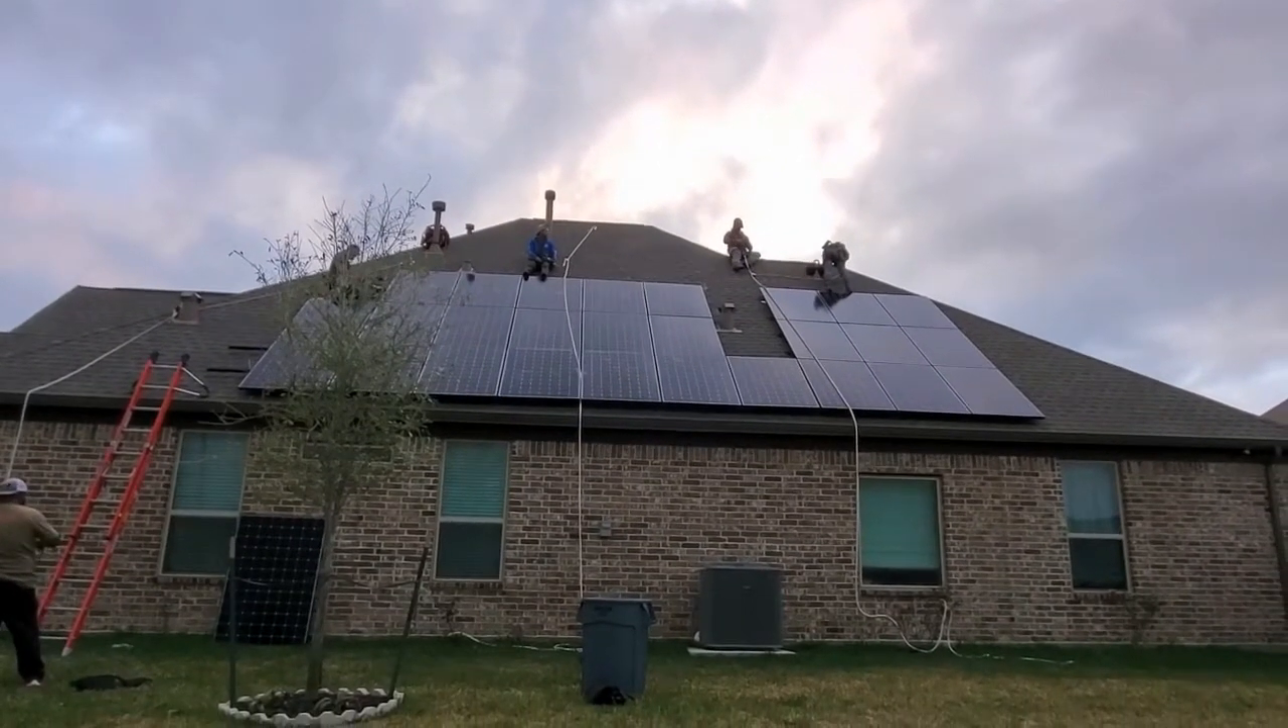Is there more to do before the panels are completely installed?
Yes.